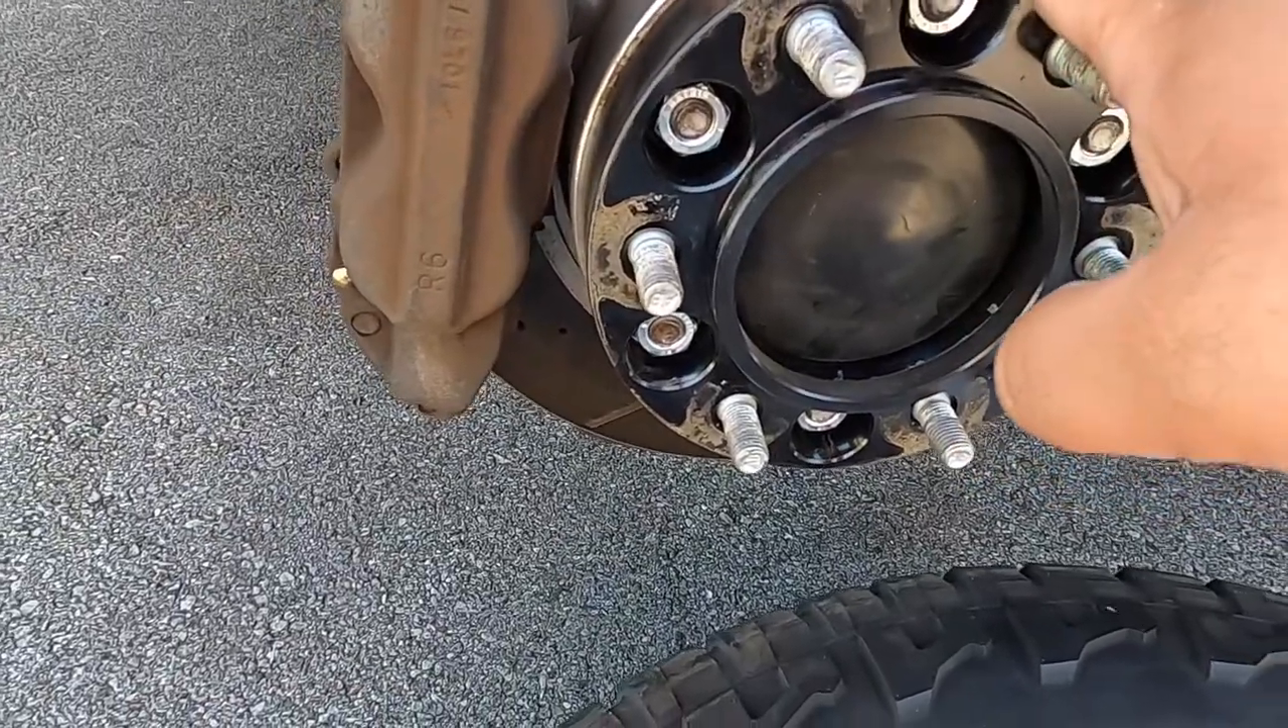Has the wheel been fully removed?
Yes.